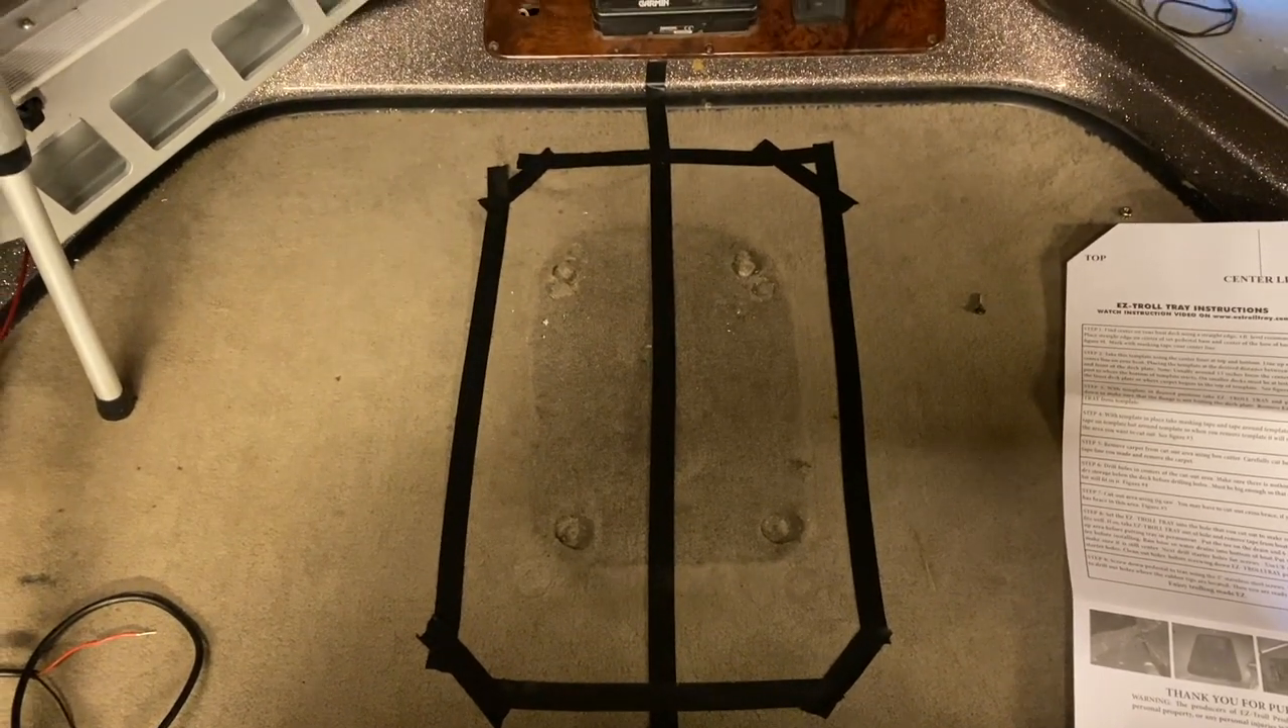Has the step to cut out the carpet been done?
No.